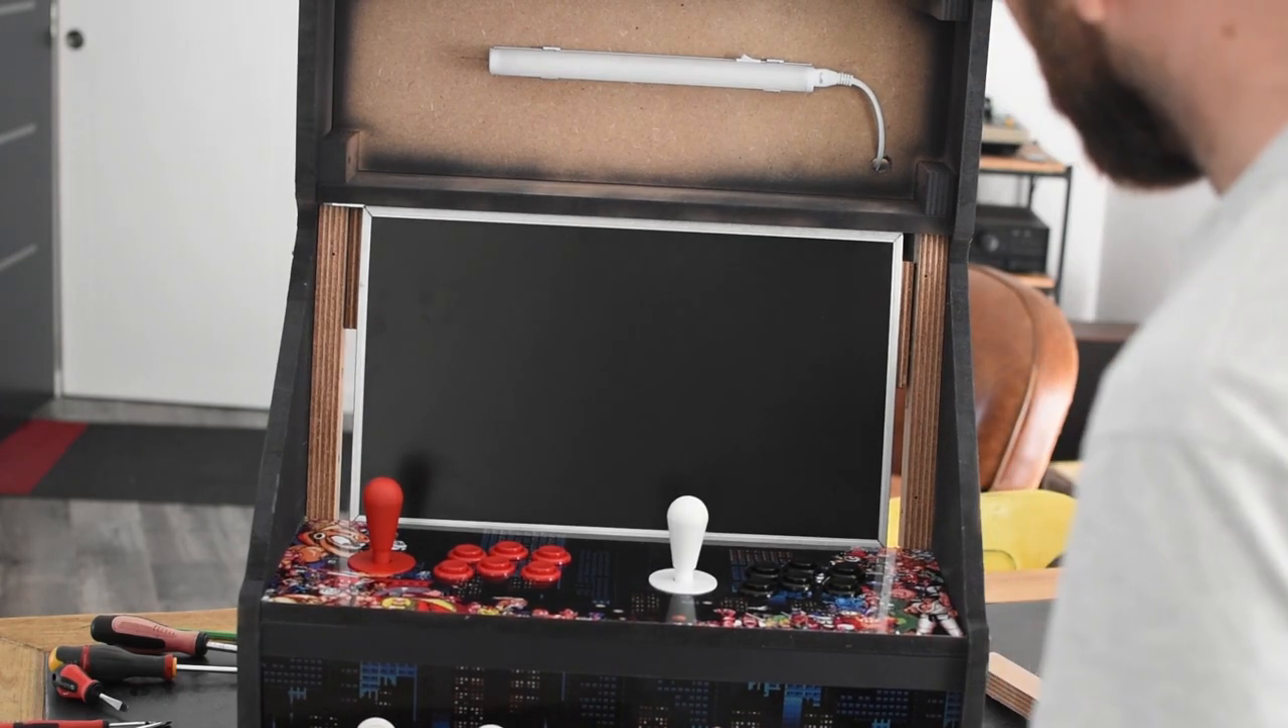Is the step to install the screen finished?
Yes.